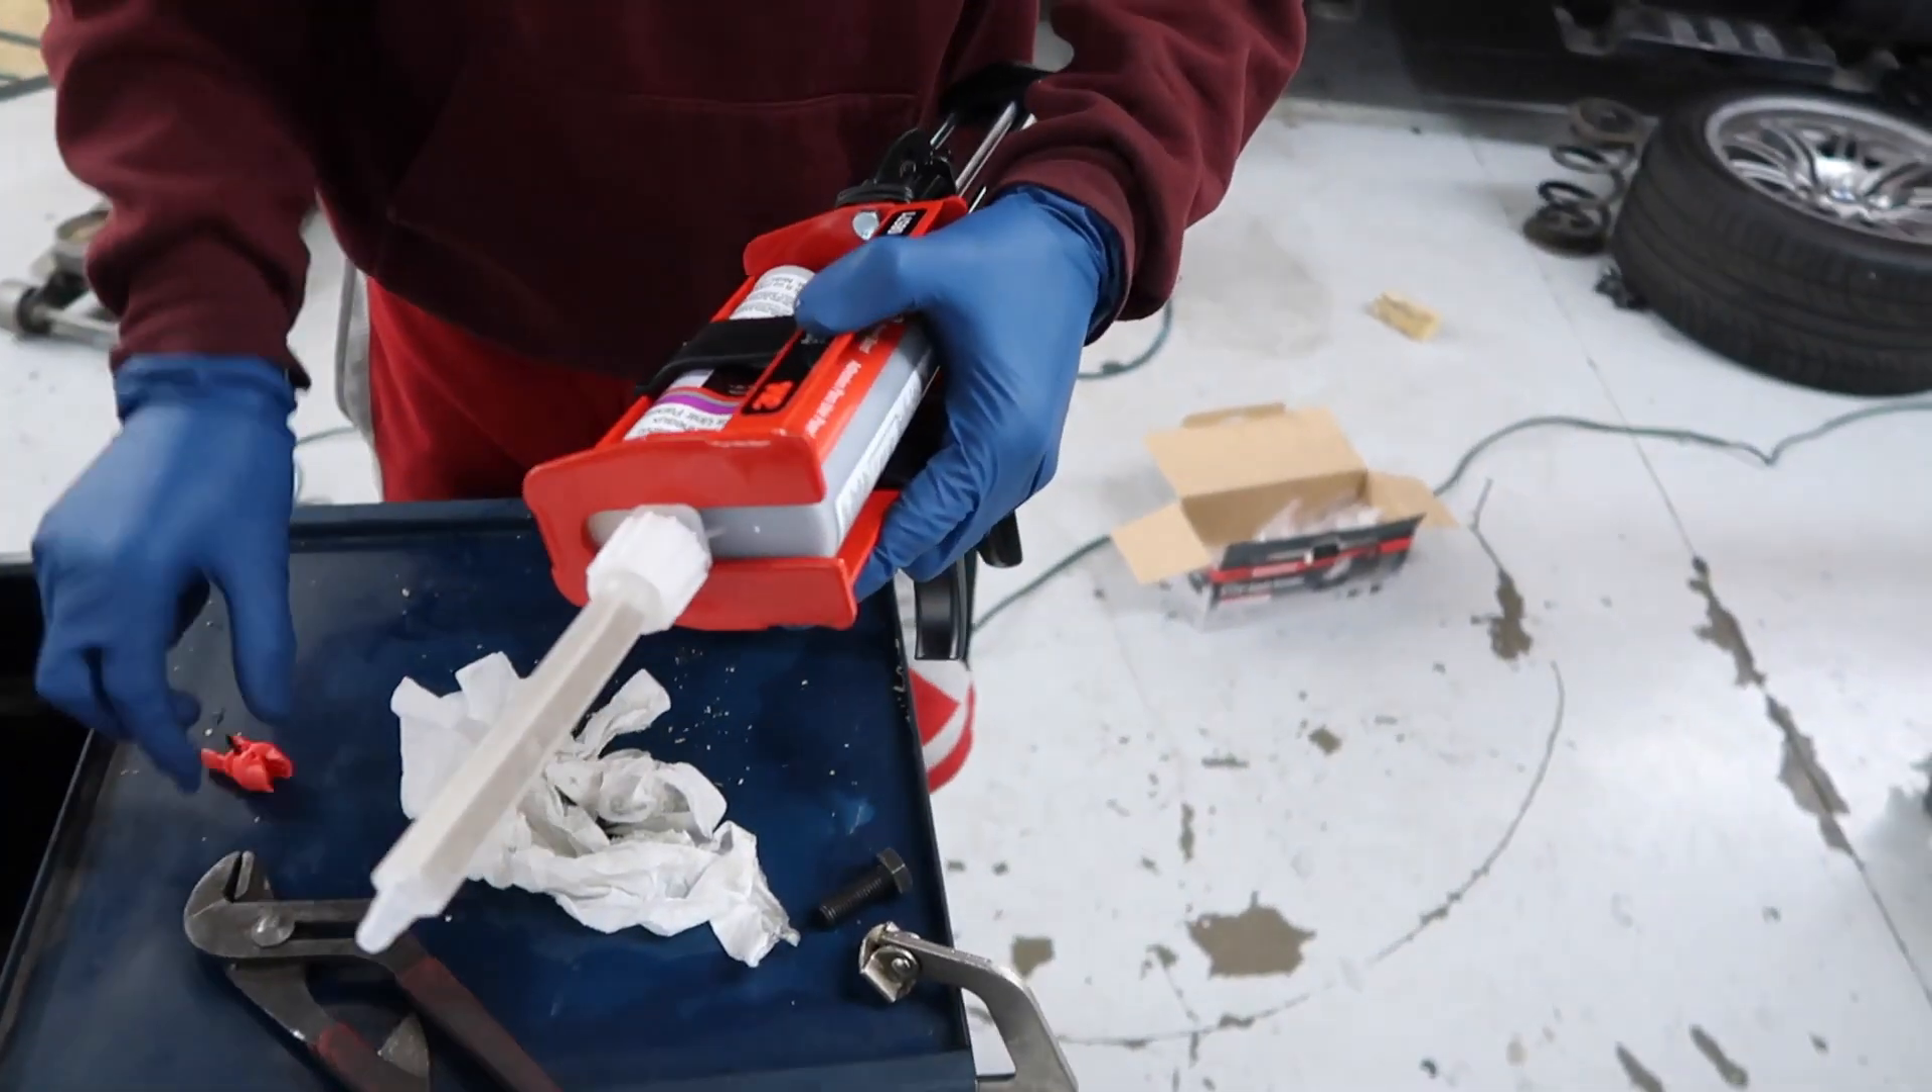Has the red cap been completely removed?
Yes.